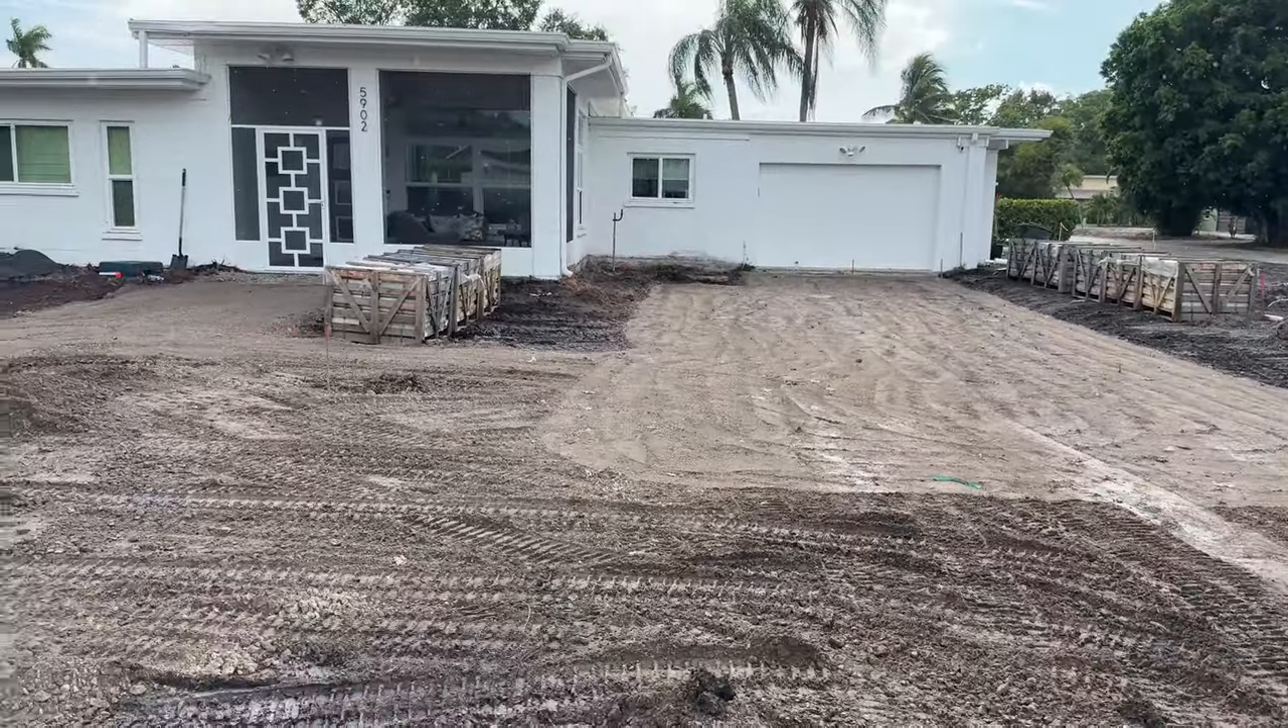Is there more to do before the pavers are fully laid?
Yes.